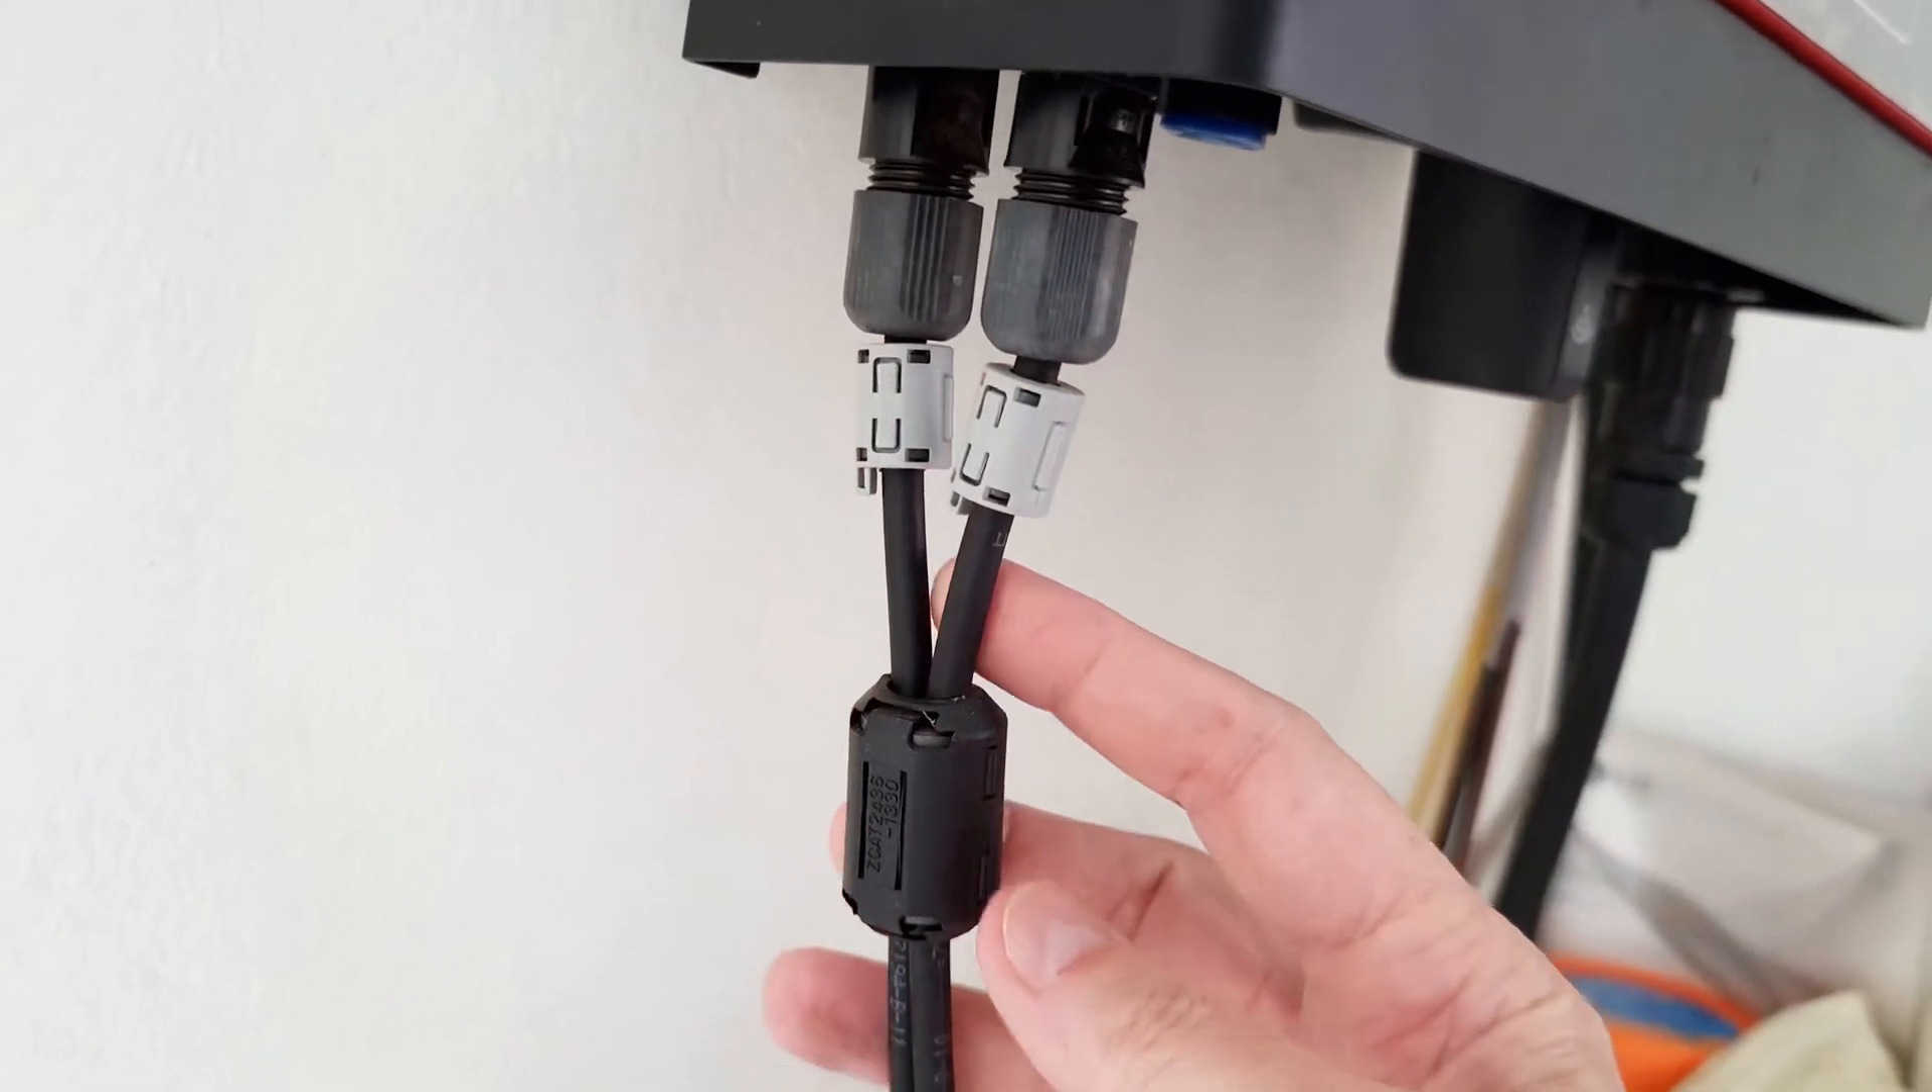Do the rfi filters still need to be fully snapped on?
No.